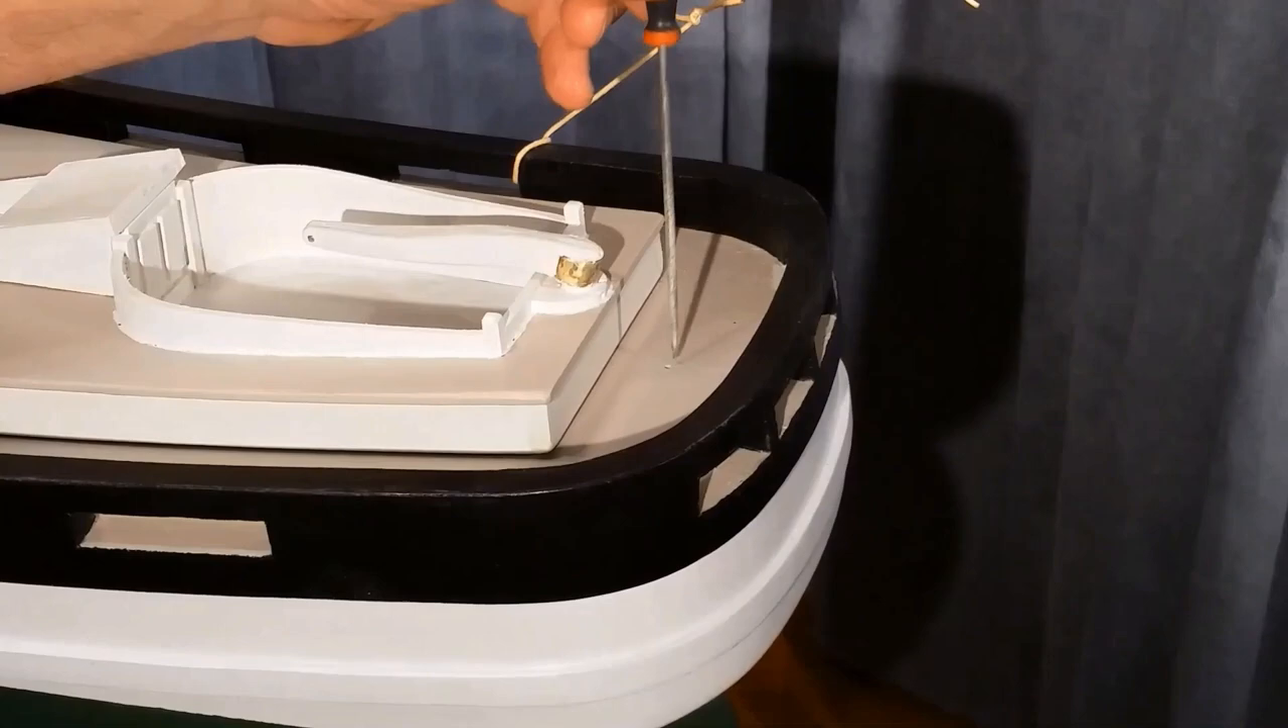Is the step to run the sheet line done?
No.